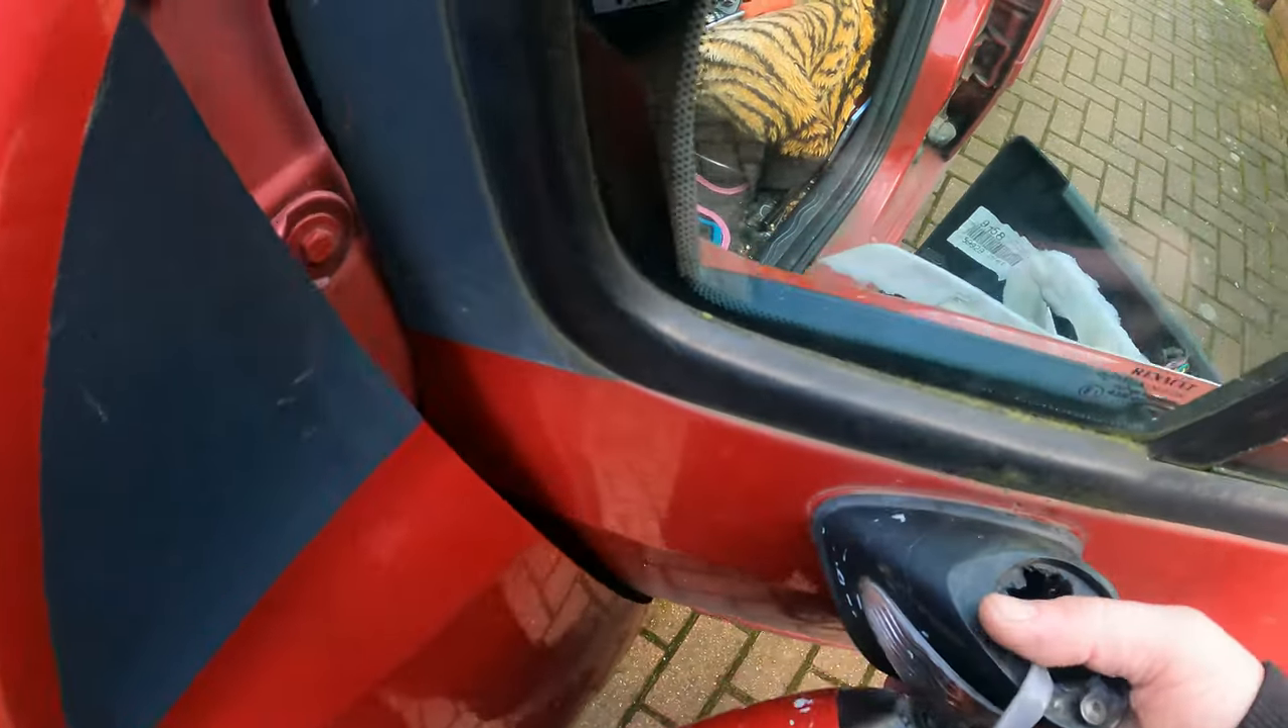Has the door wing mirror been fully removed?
No.